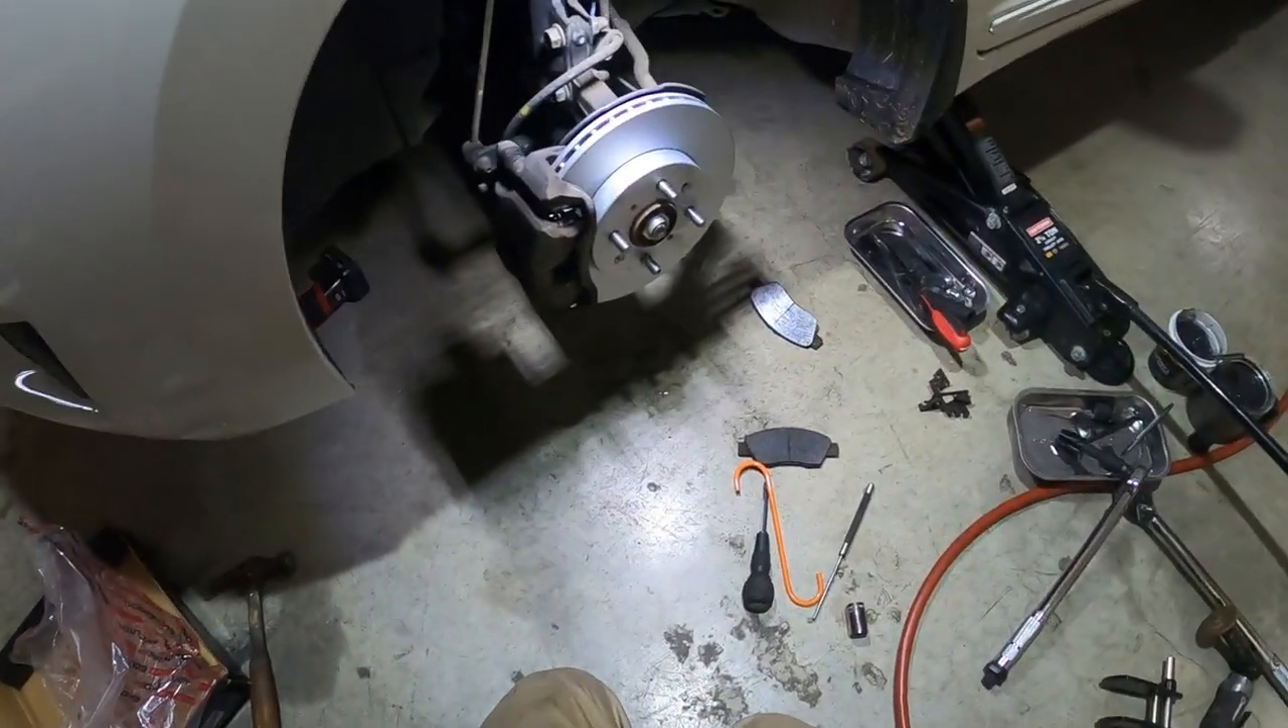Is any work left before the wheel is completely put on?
Yes.